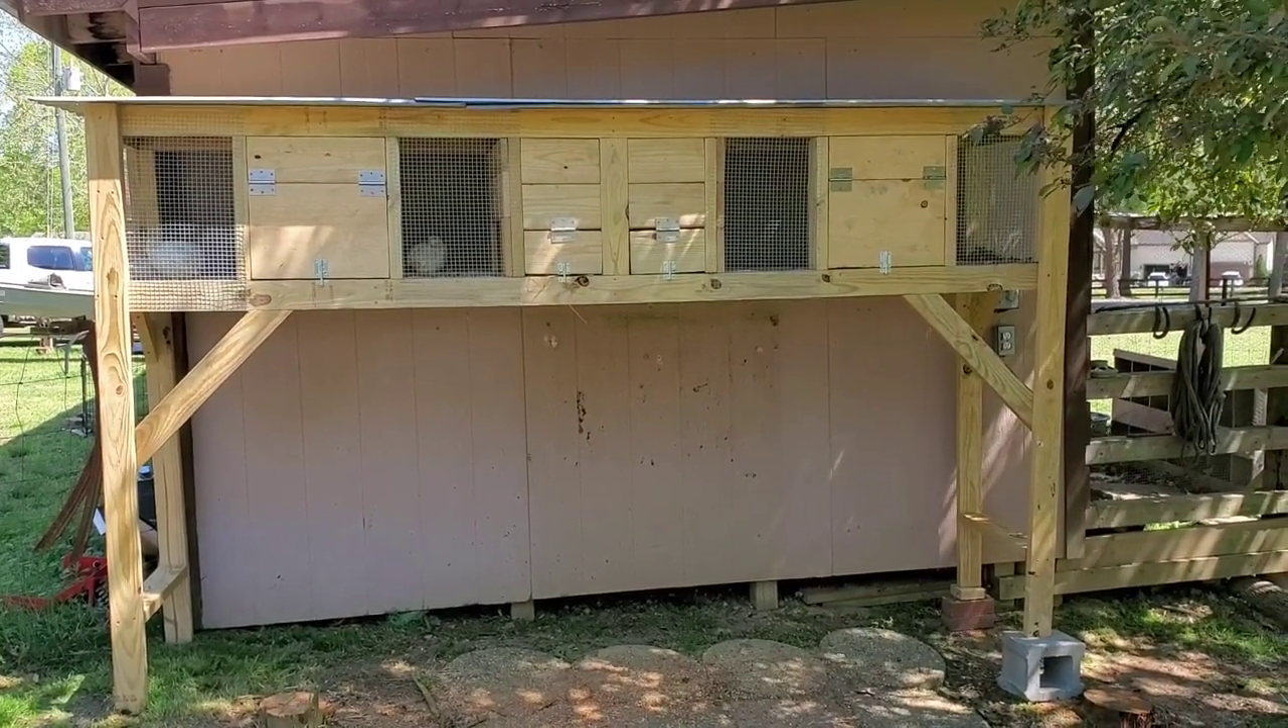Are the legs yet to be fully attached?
No.